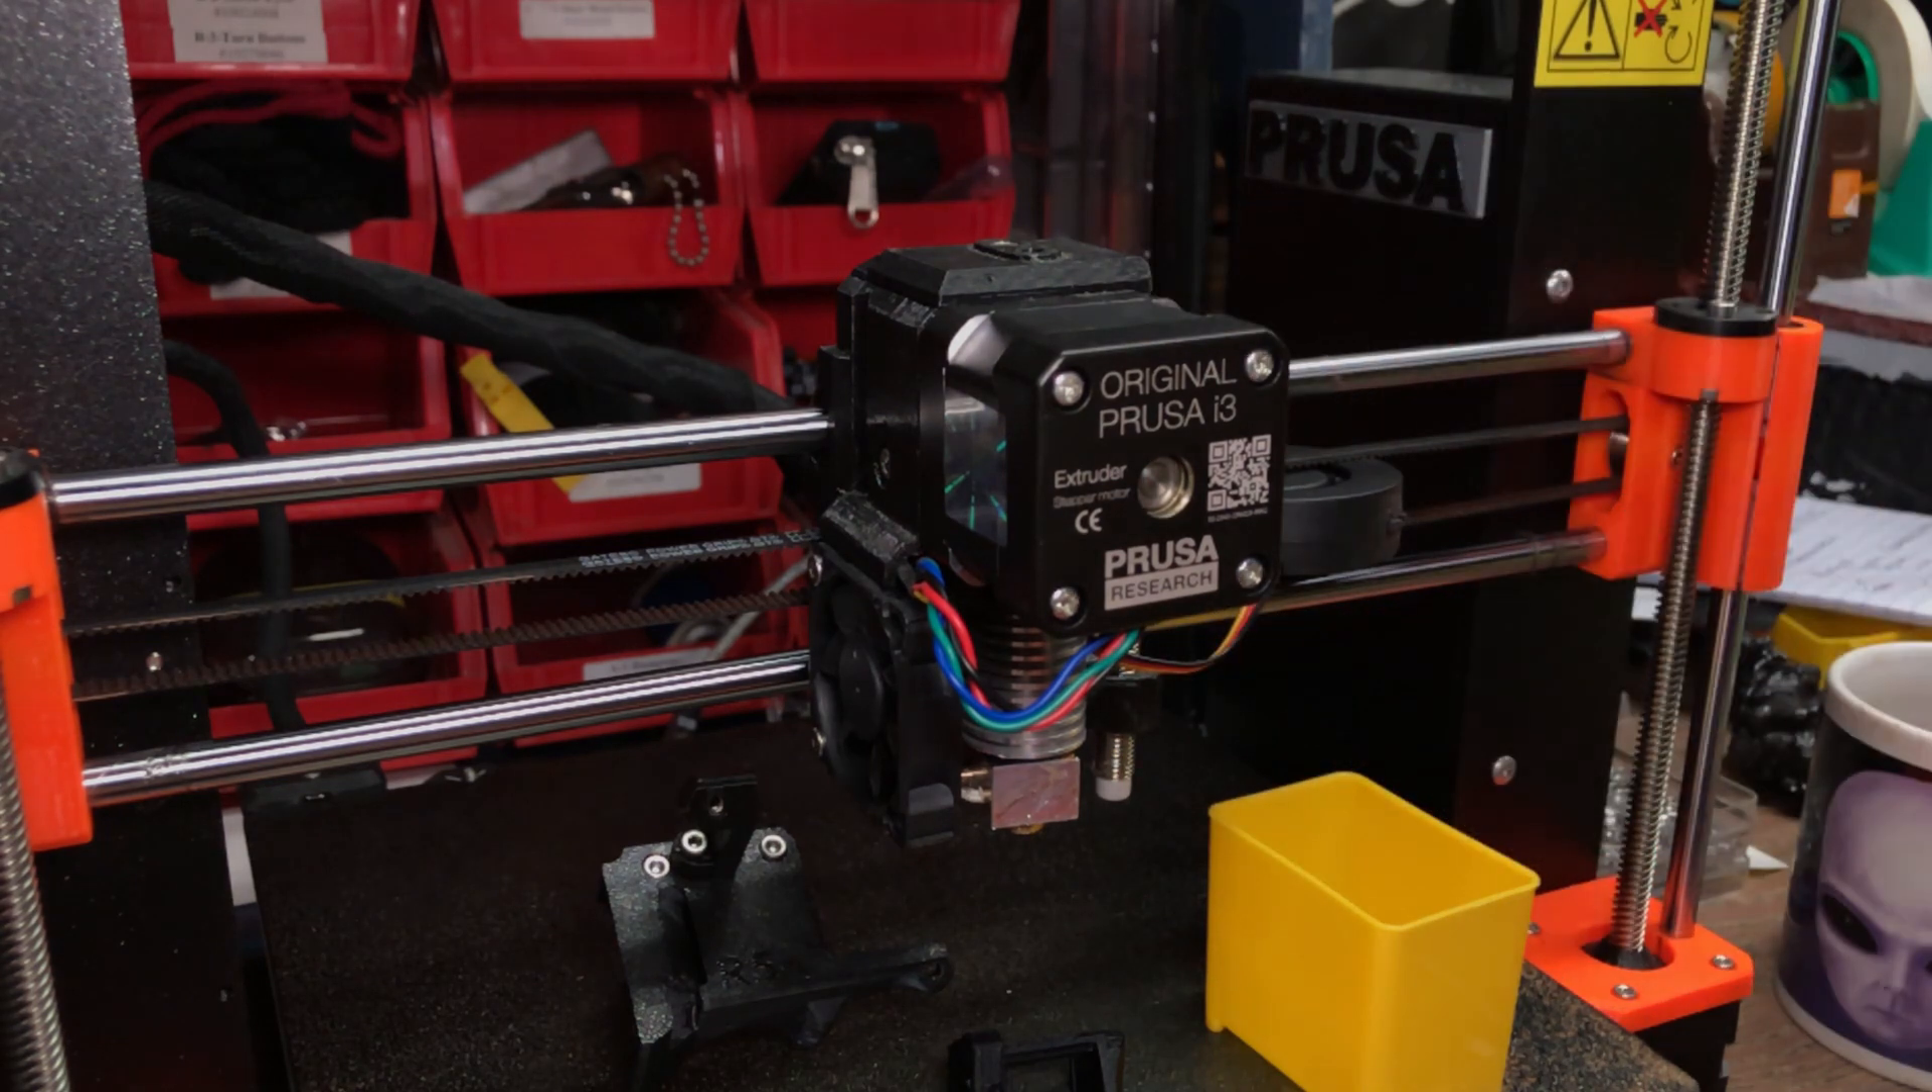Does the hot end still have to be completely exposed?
No.